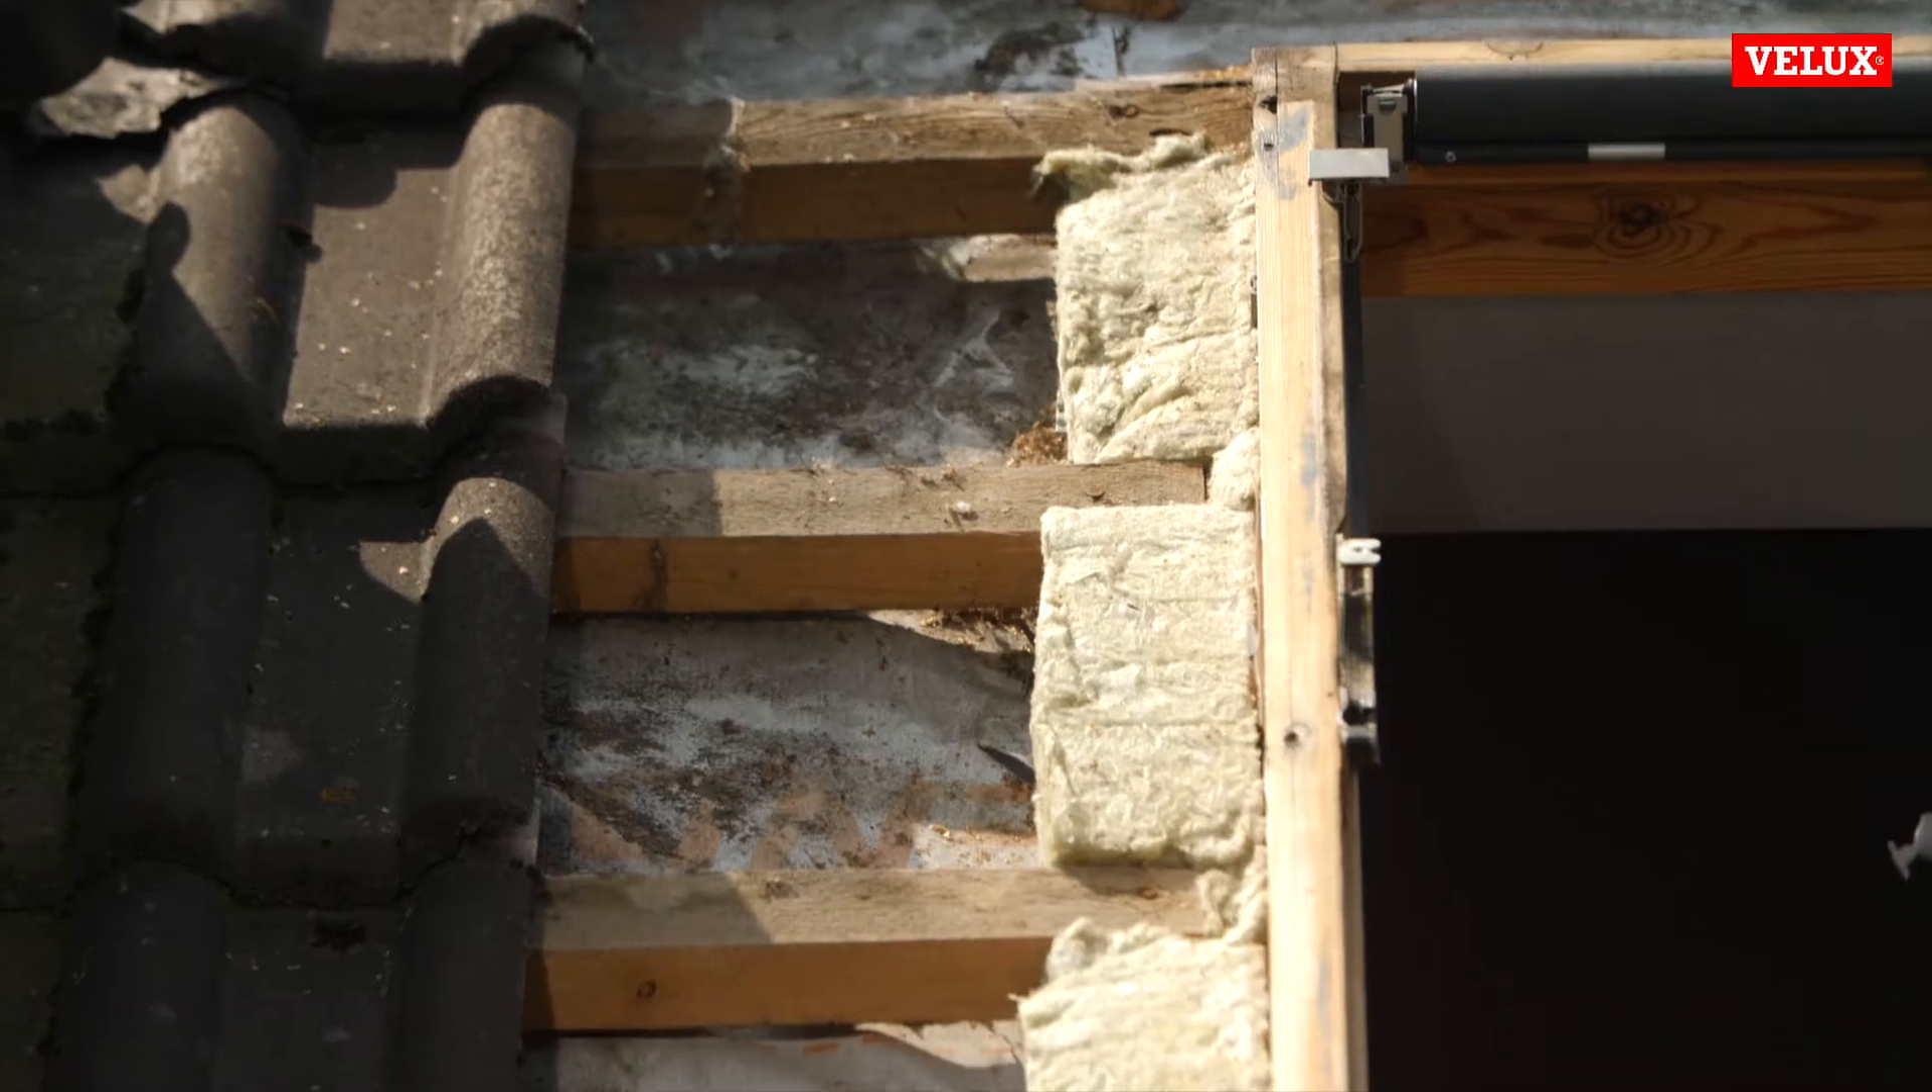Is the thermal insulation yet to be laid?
No.